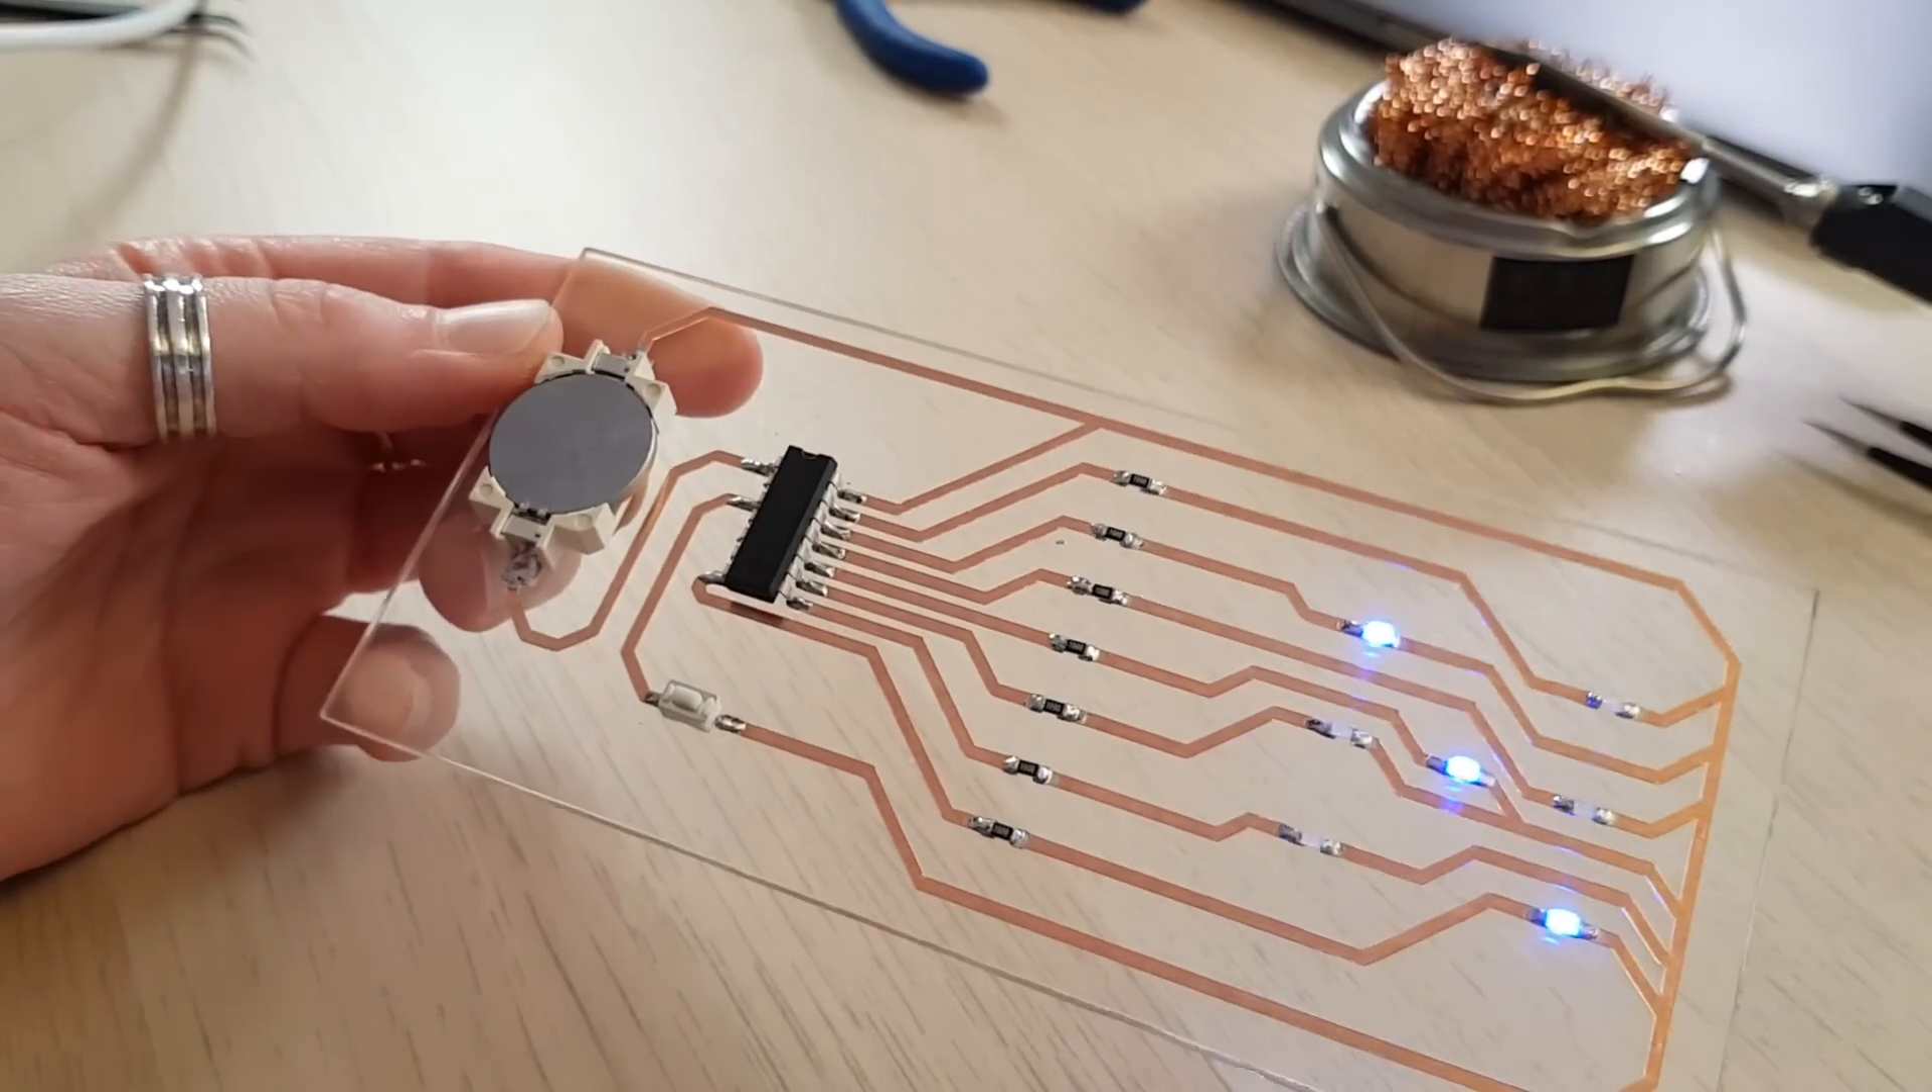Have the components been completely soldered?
Yes.